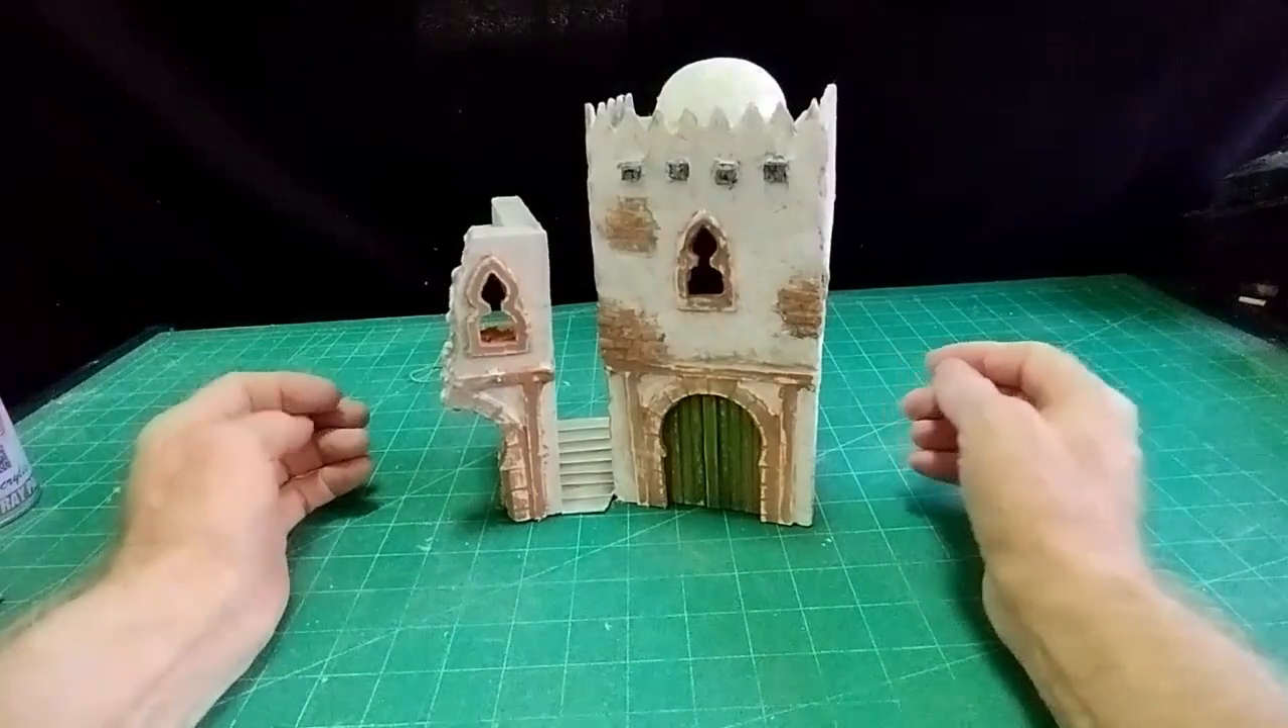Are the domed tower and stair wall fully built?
Yes.